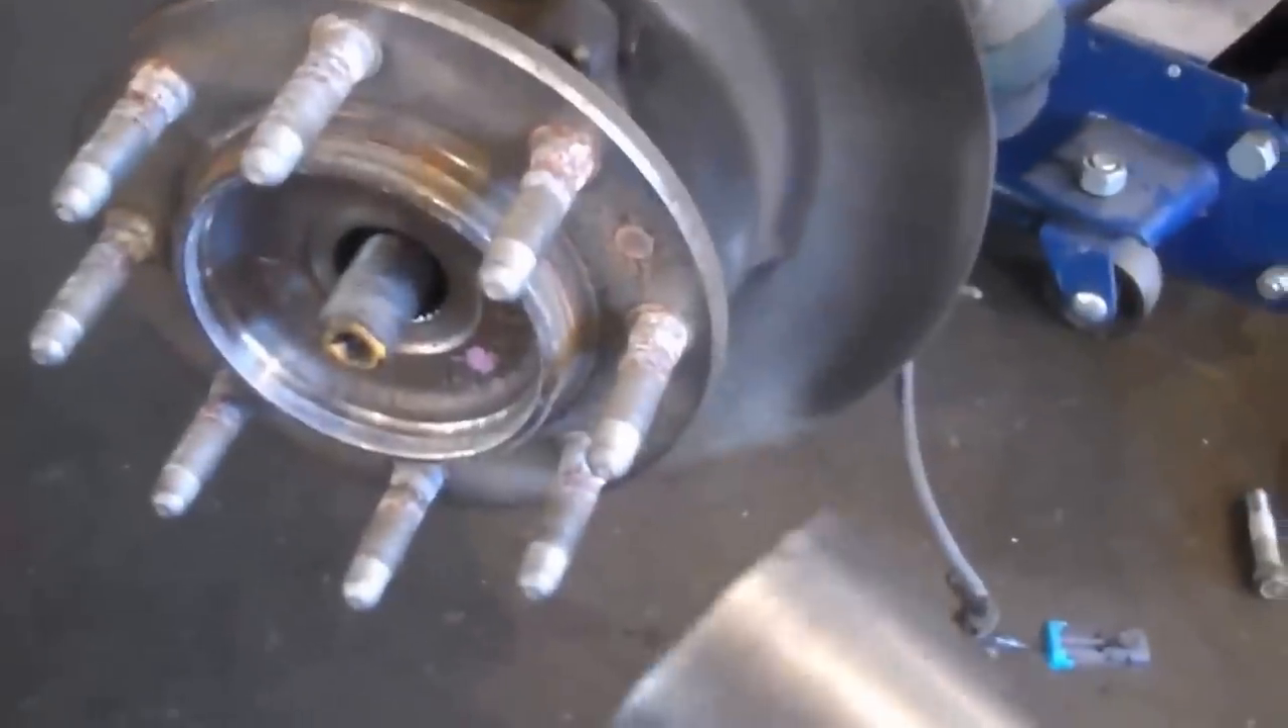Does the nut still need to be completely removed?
No.